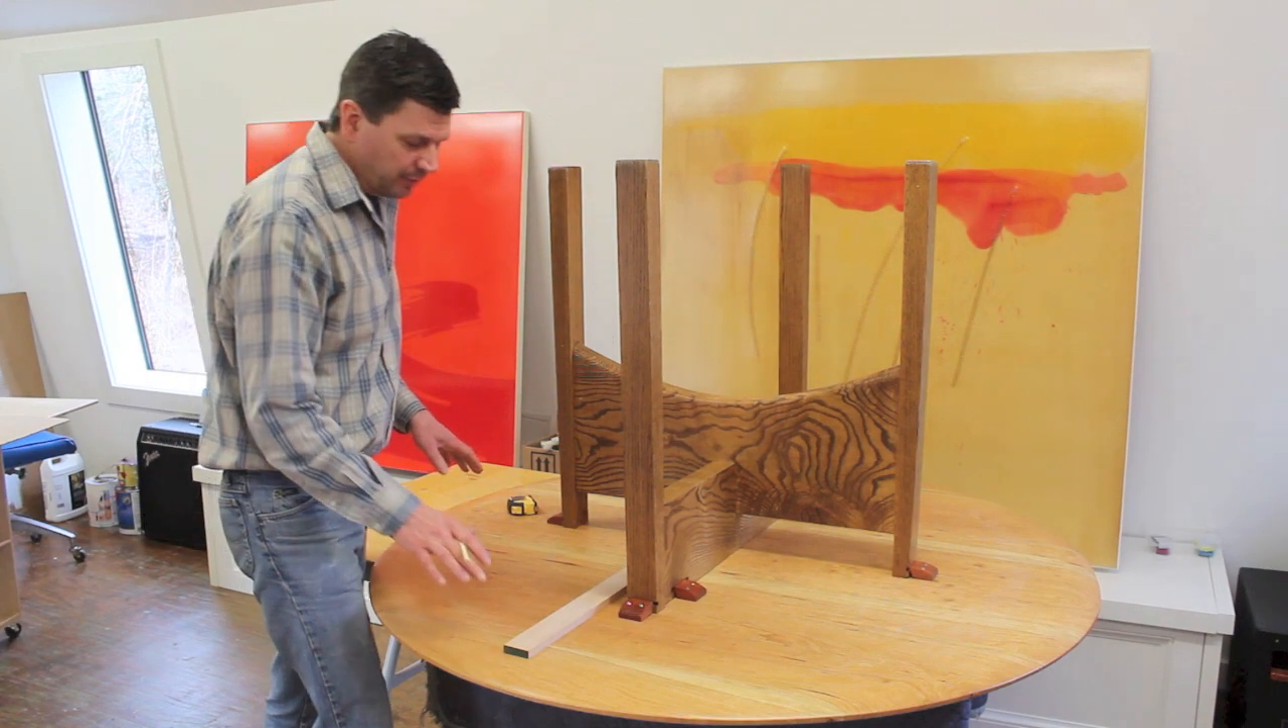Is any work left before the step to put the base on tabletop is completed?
No.